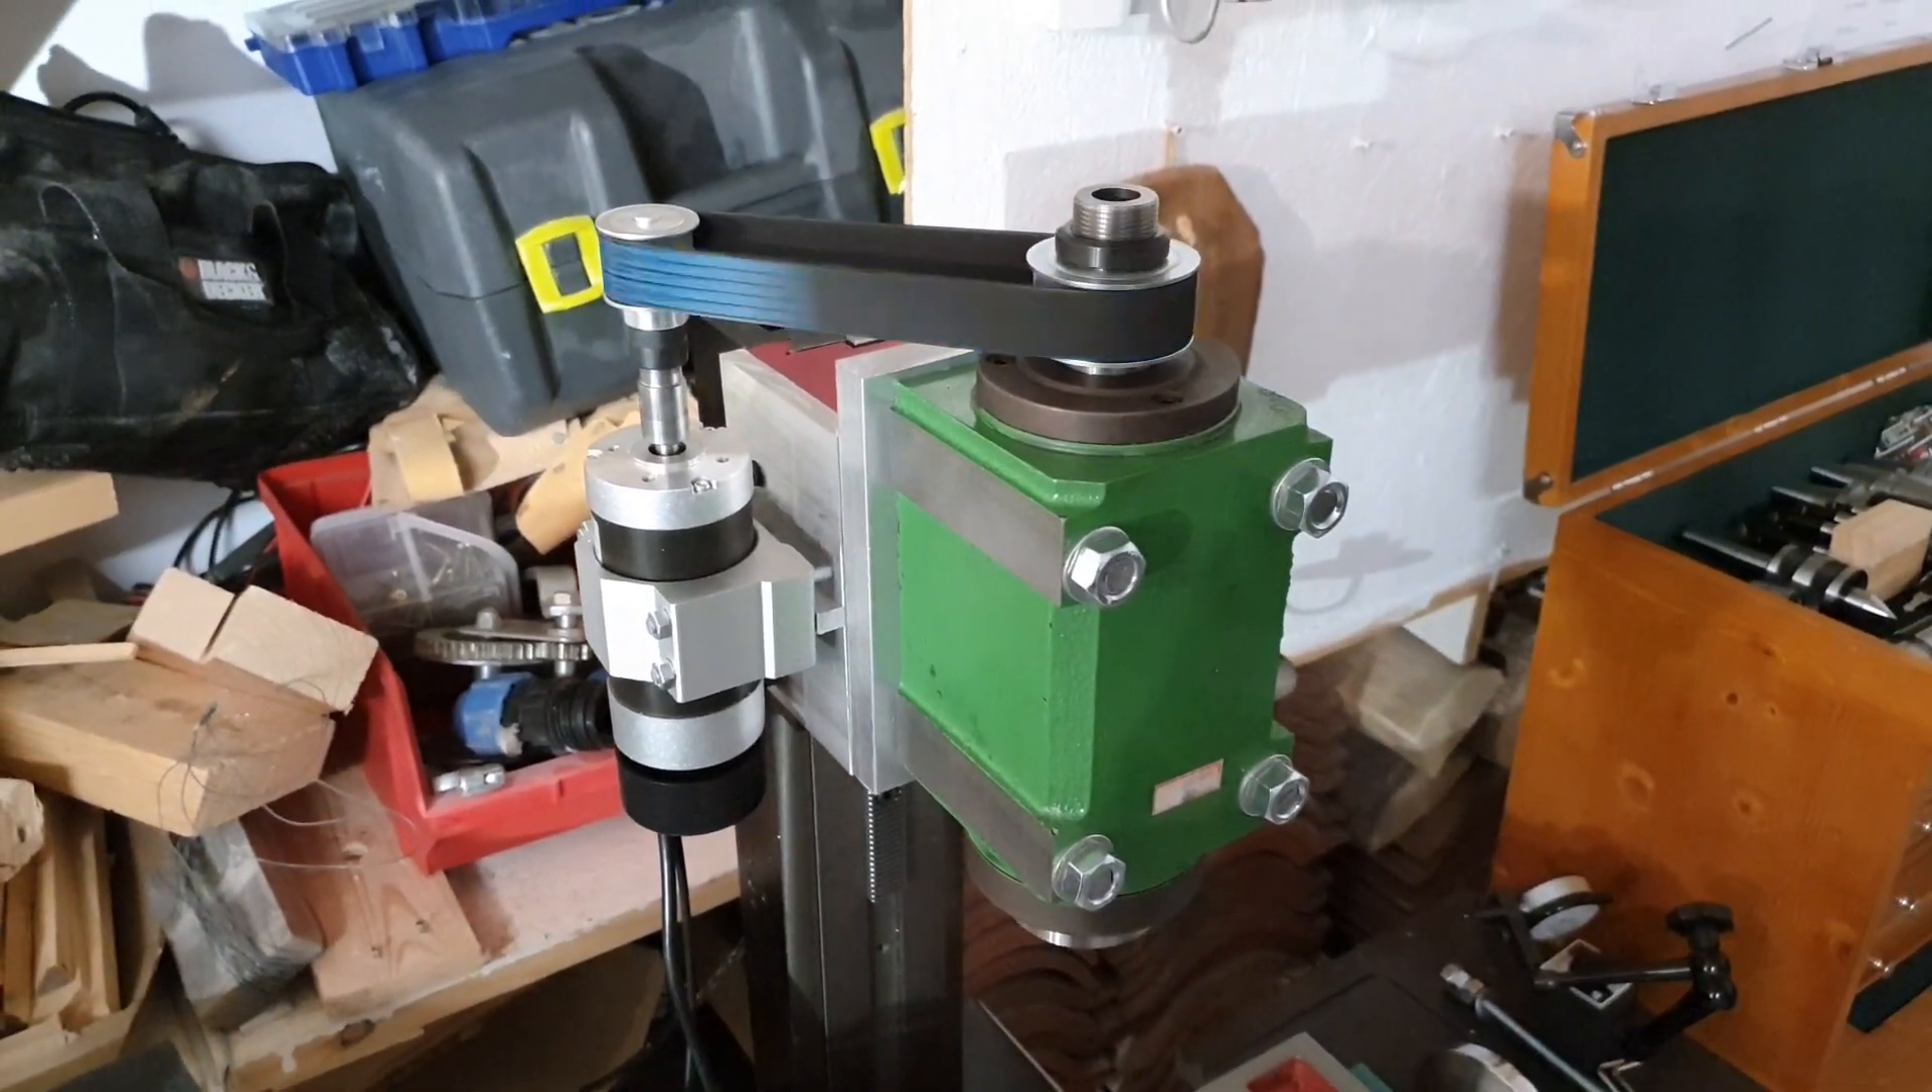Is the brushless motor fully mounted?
Yes.